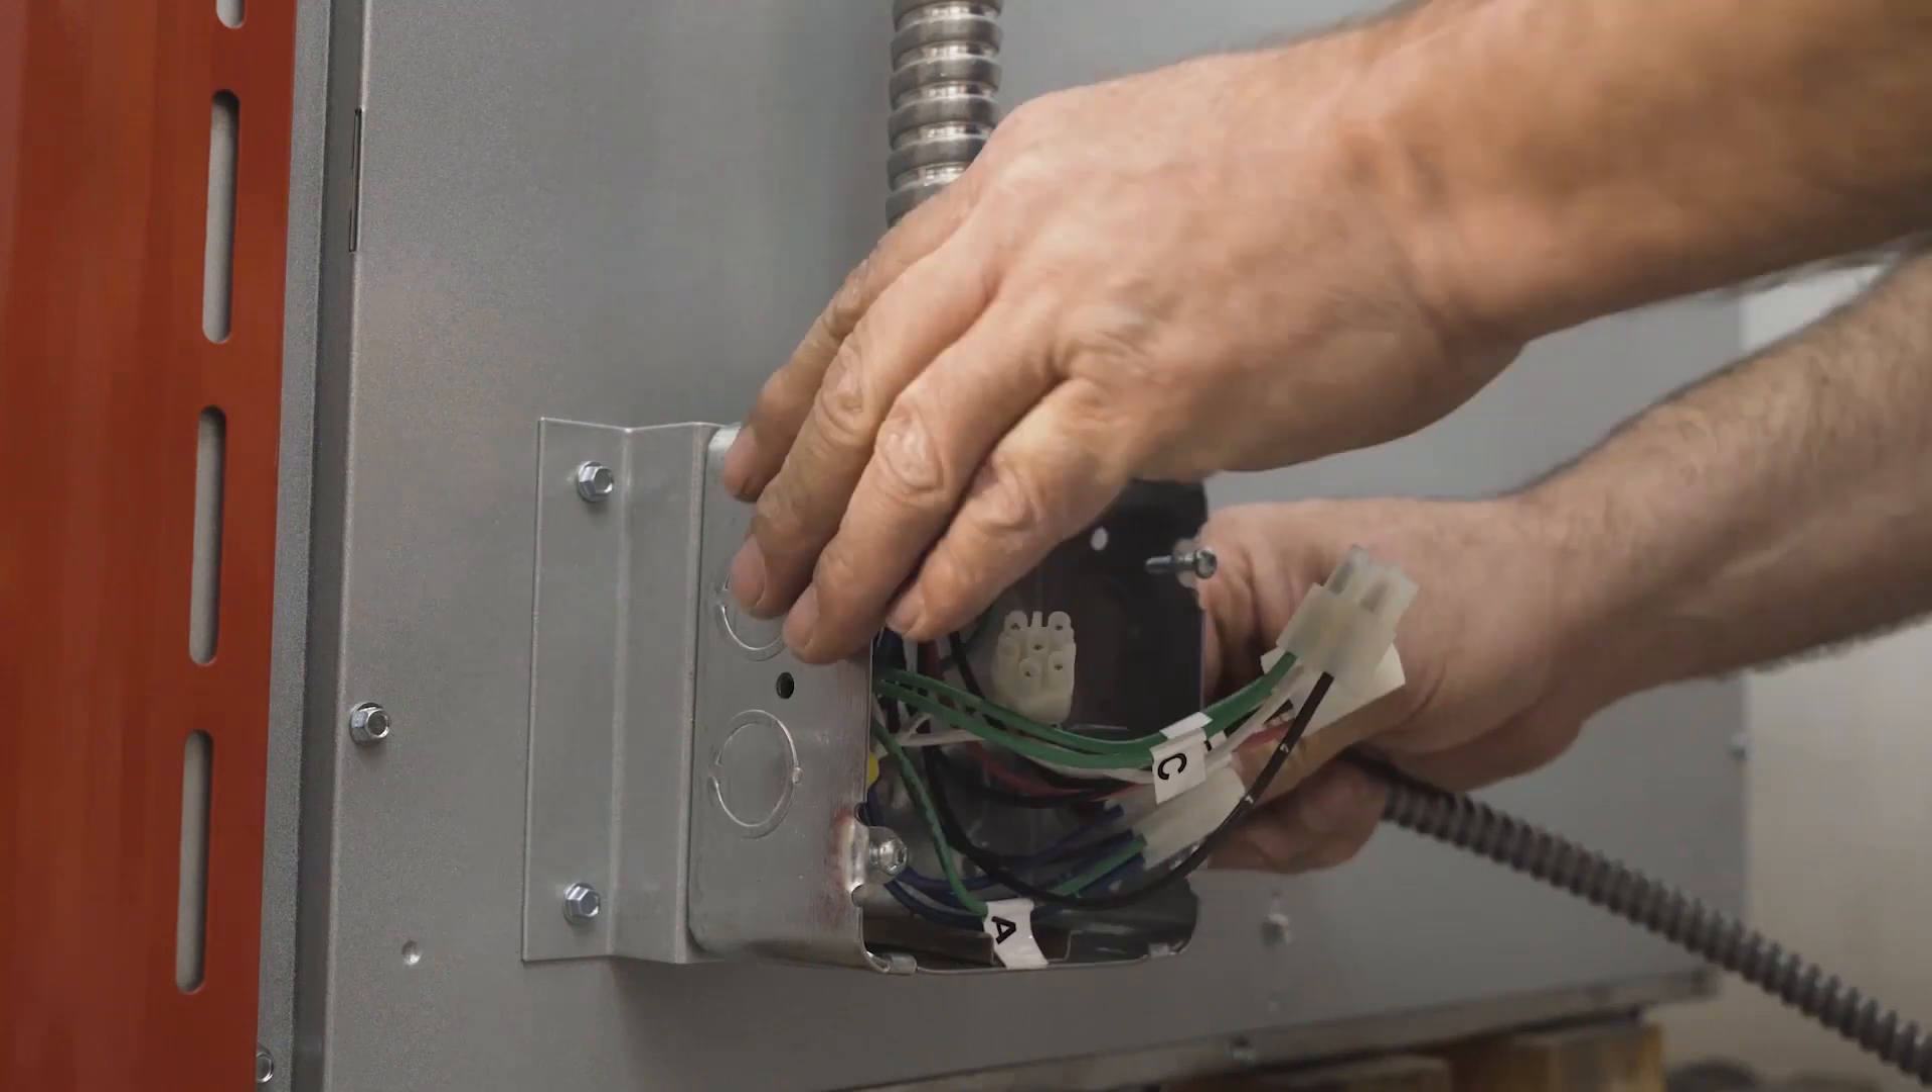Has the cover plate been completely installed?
No.